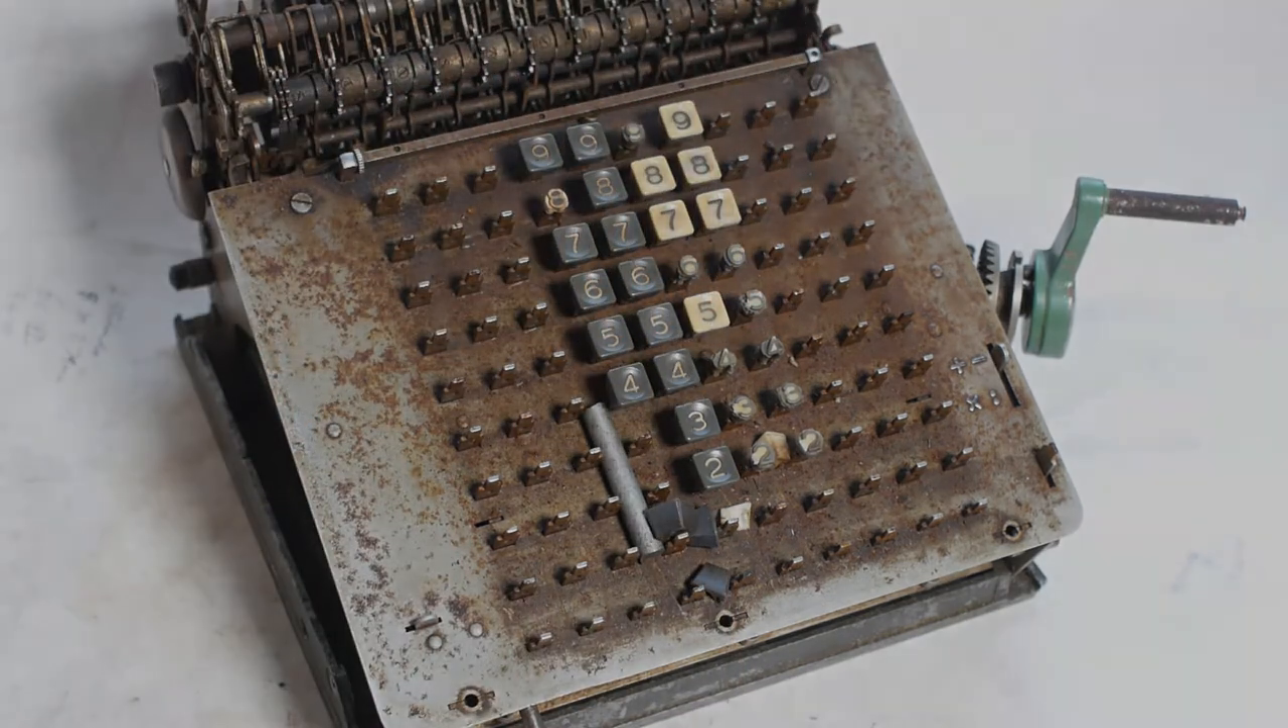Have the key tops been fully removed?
No.